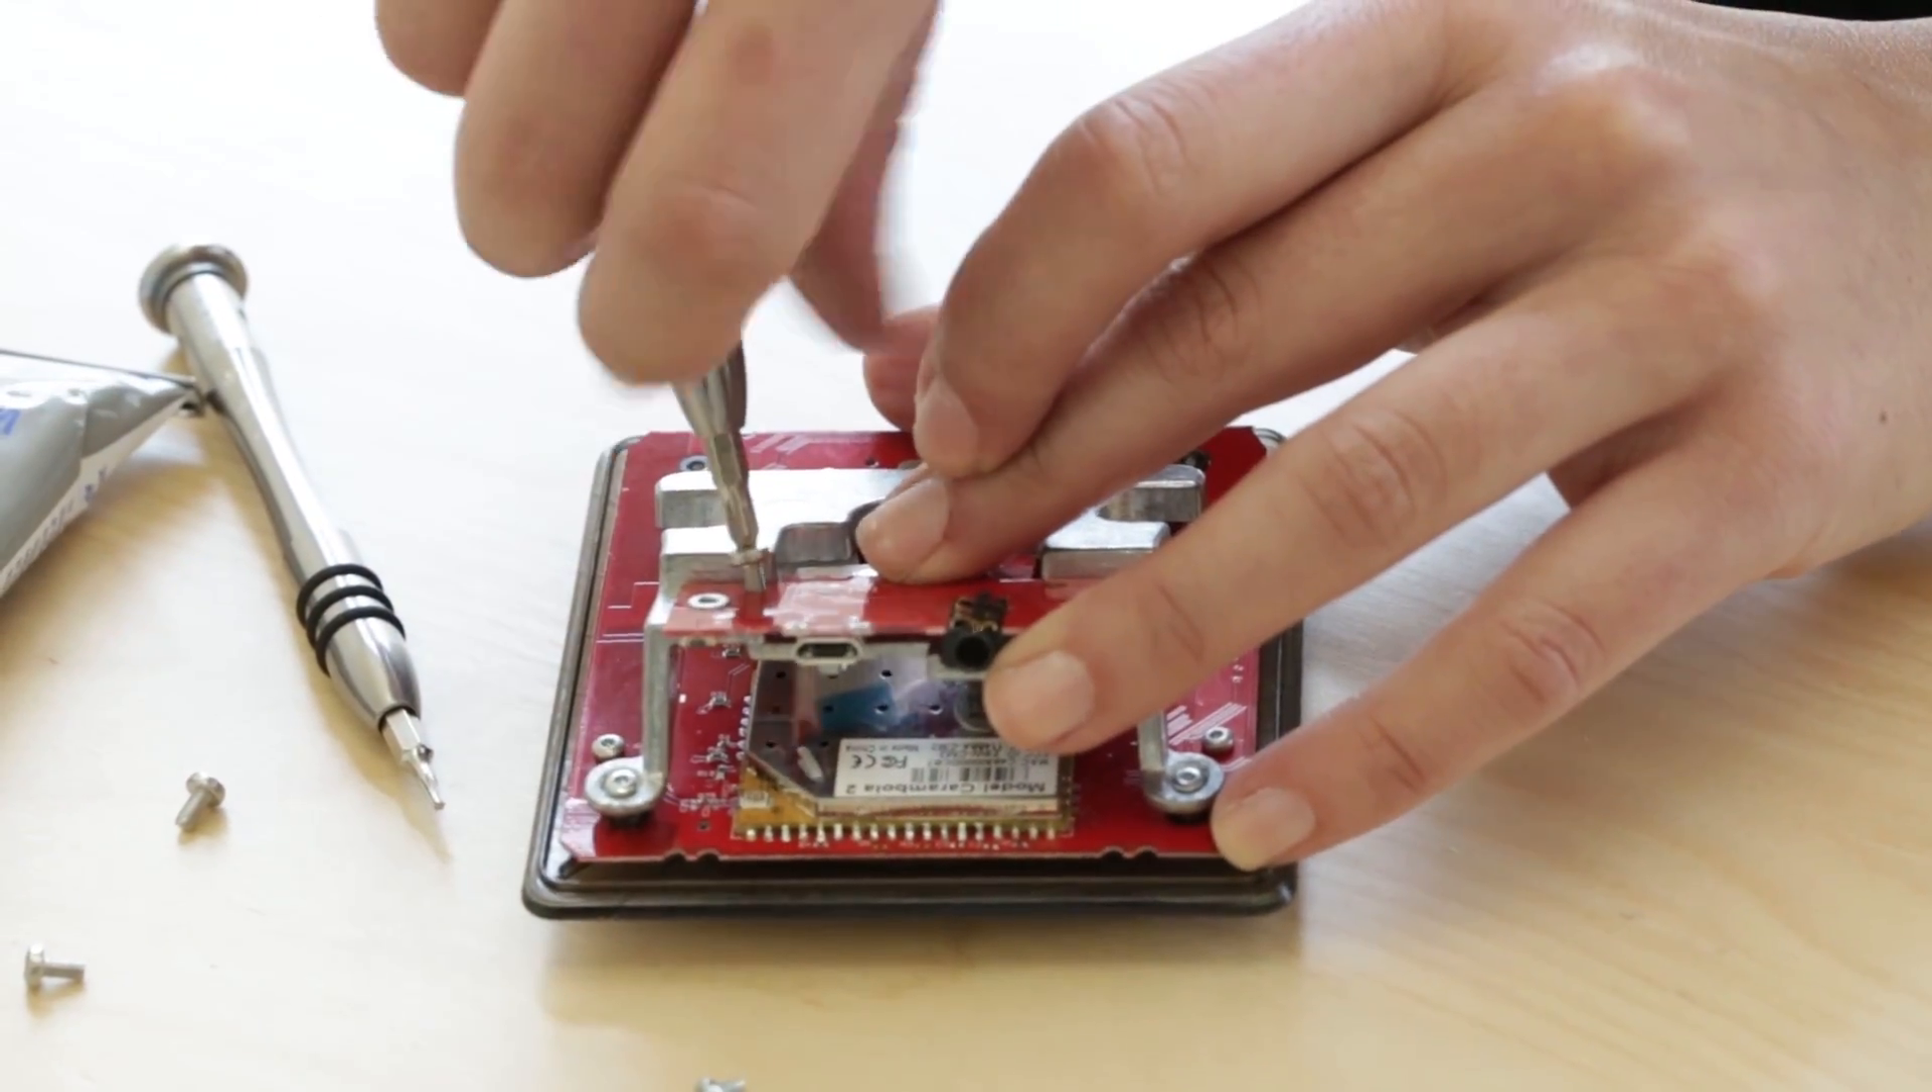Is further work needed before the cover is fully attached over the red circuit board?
Yes.